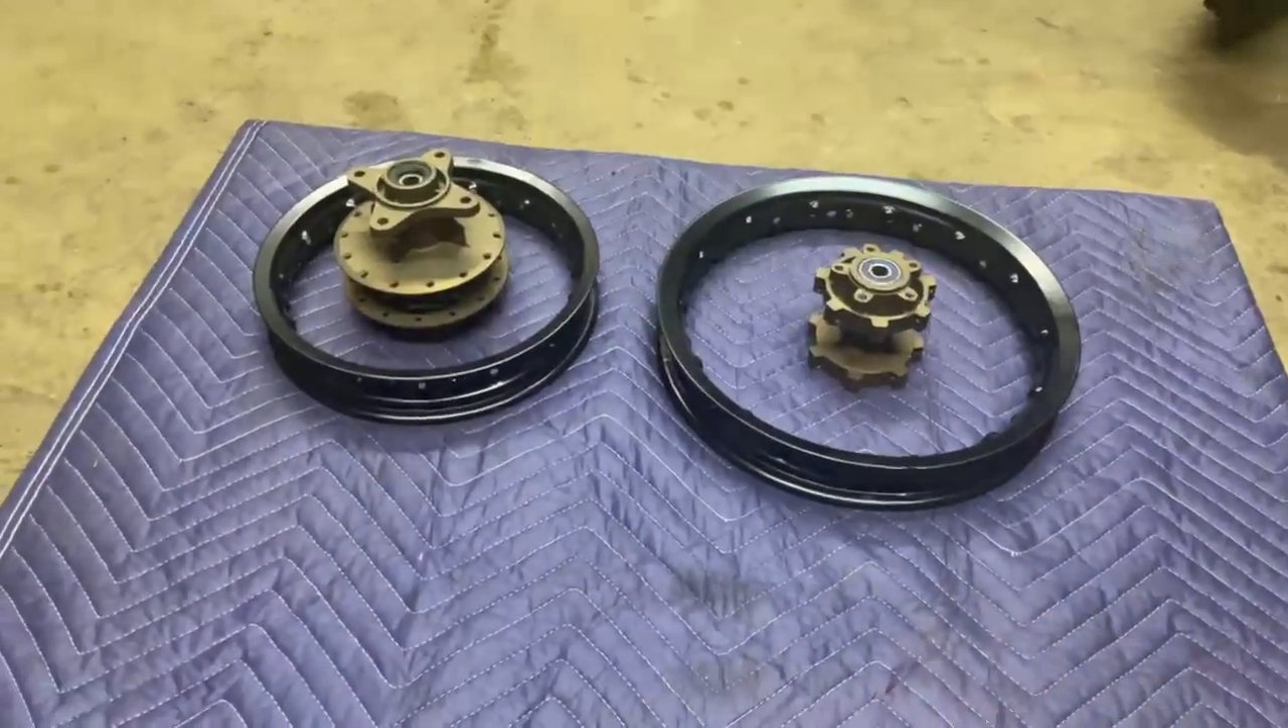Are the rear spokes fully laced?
No.